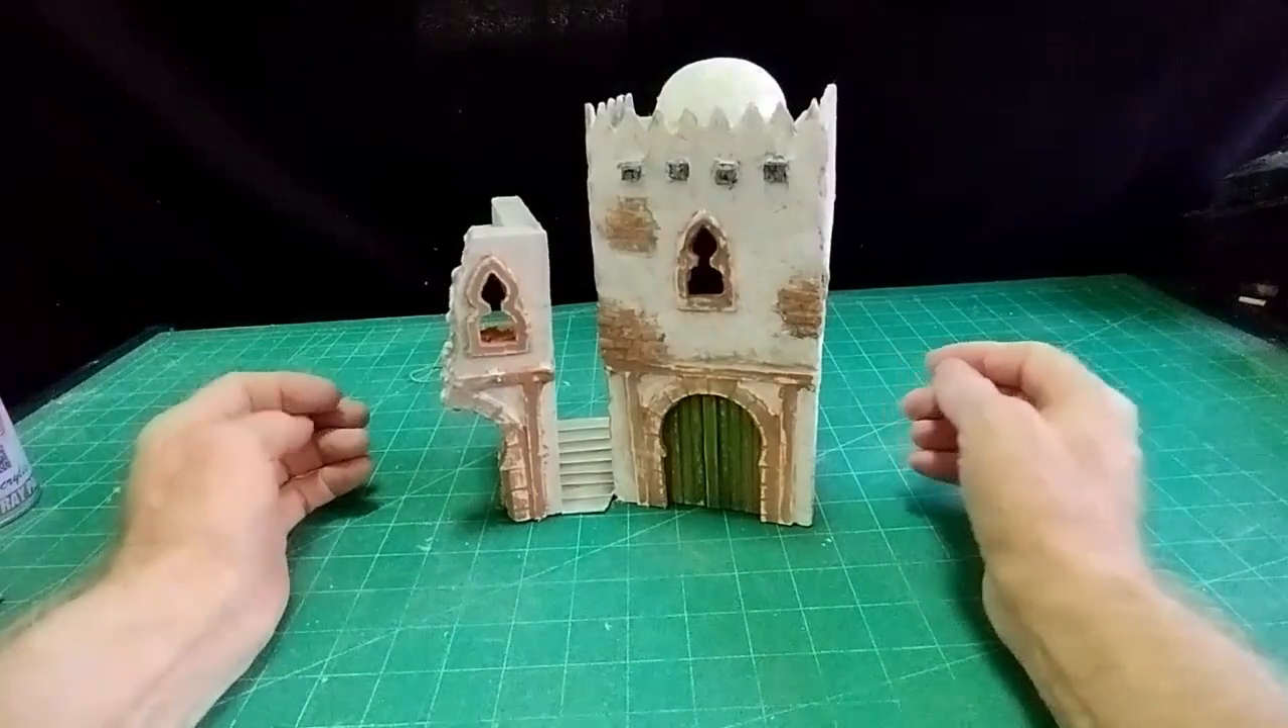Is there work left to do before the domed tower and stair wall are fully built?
No.